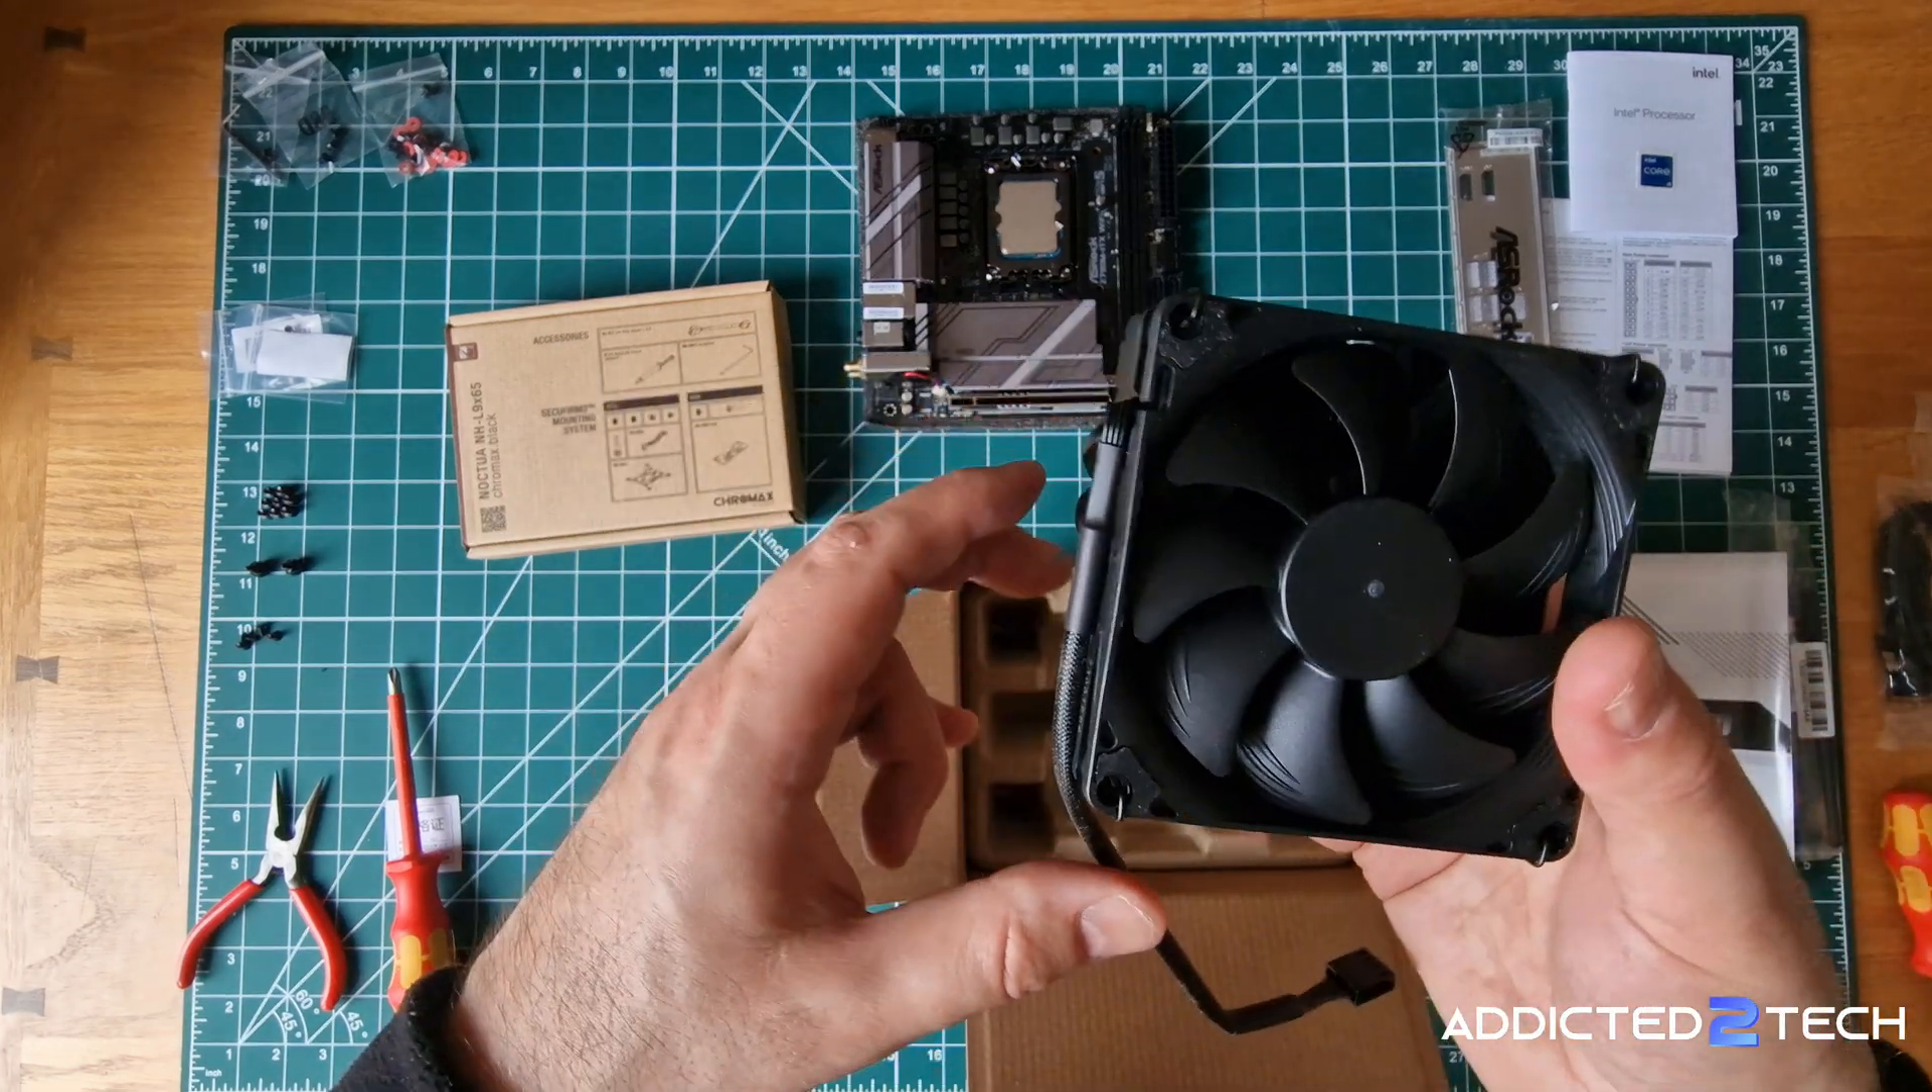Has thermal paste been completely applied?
No.